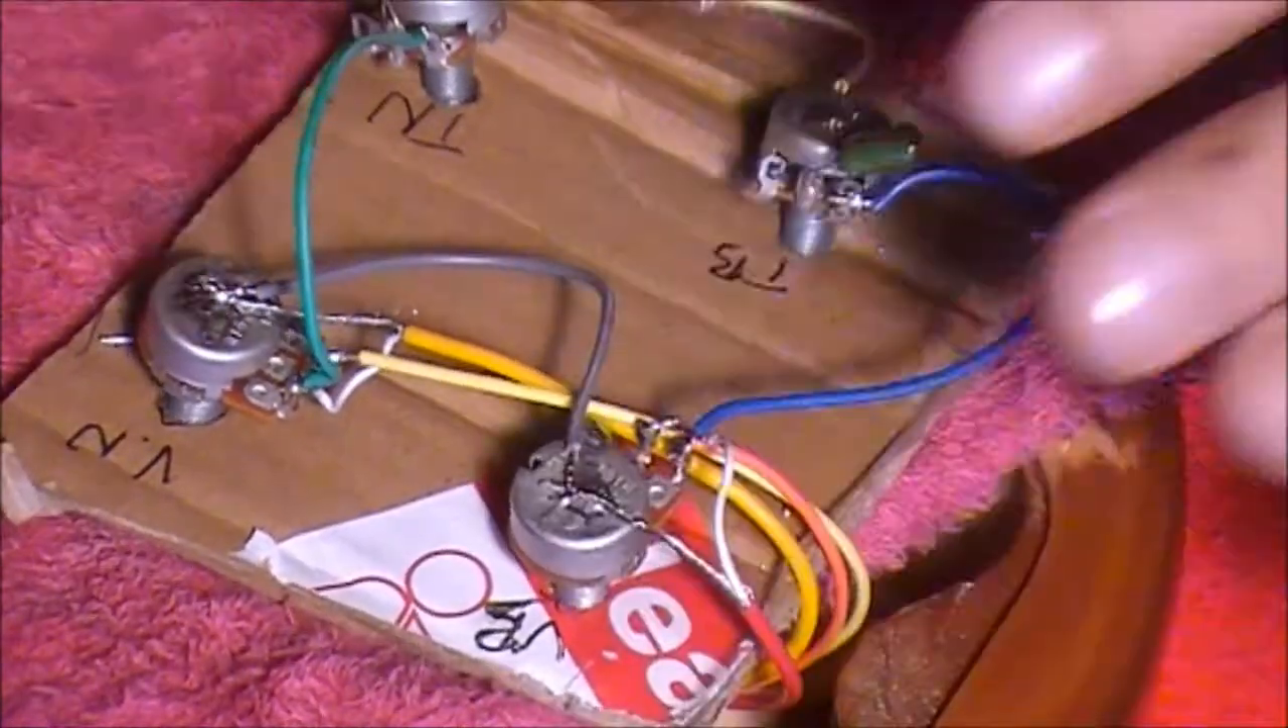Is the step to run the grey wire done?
Yes.